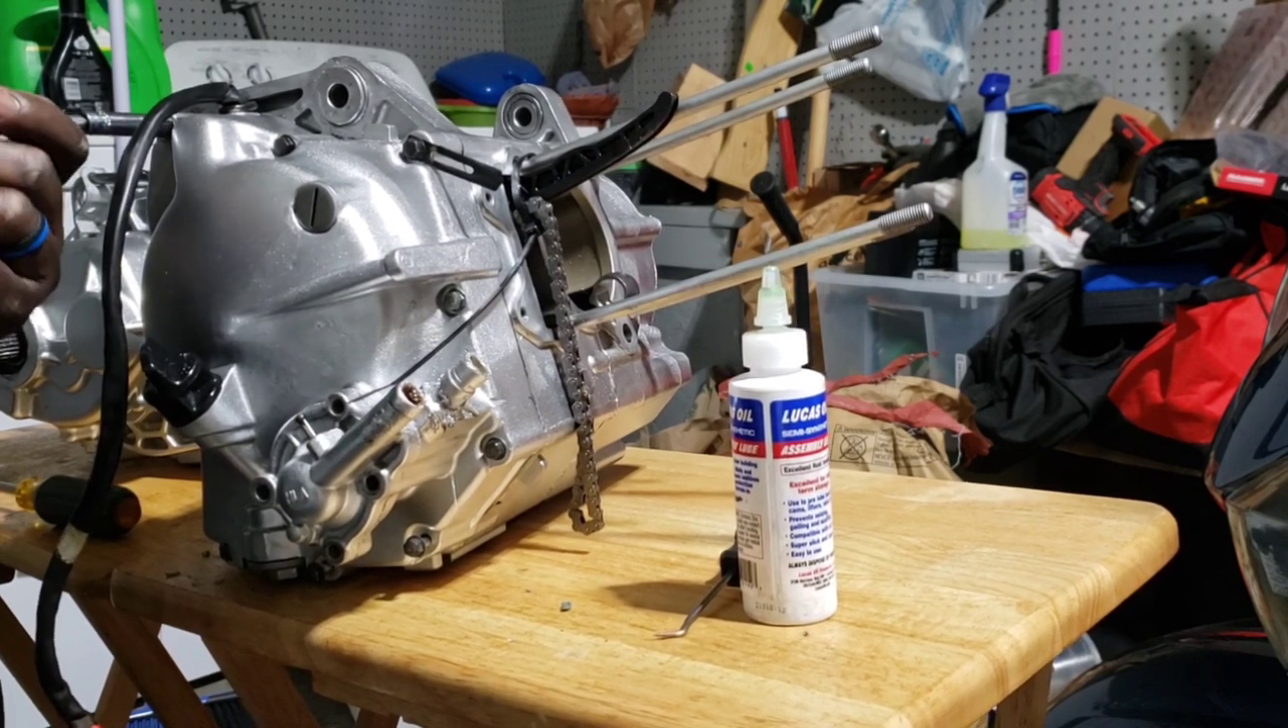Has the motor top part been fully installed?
No.